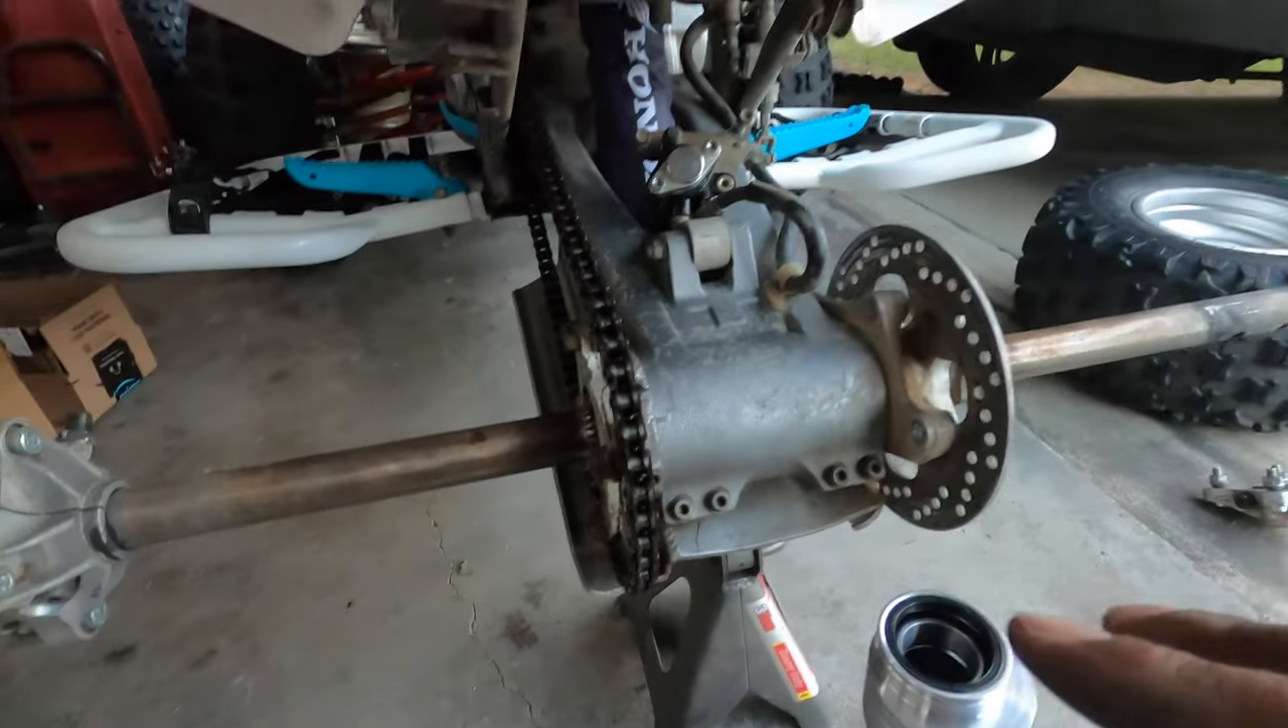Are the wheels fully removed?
Yes.